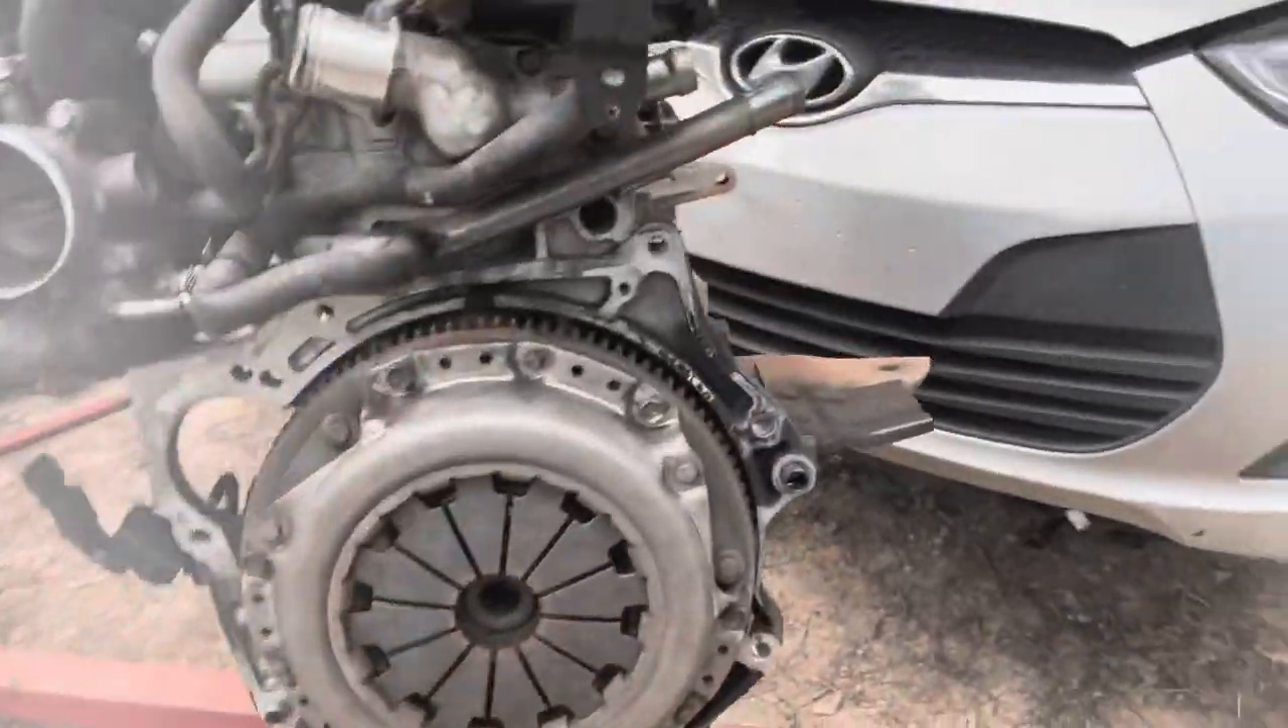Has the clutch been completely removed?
No.